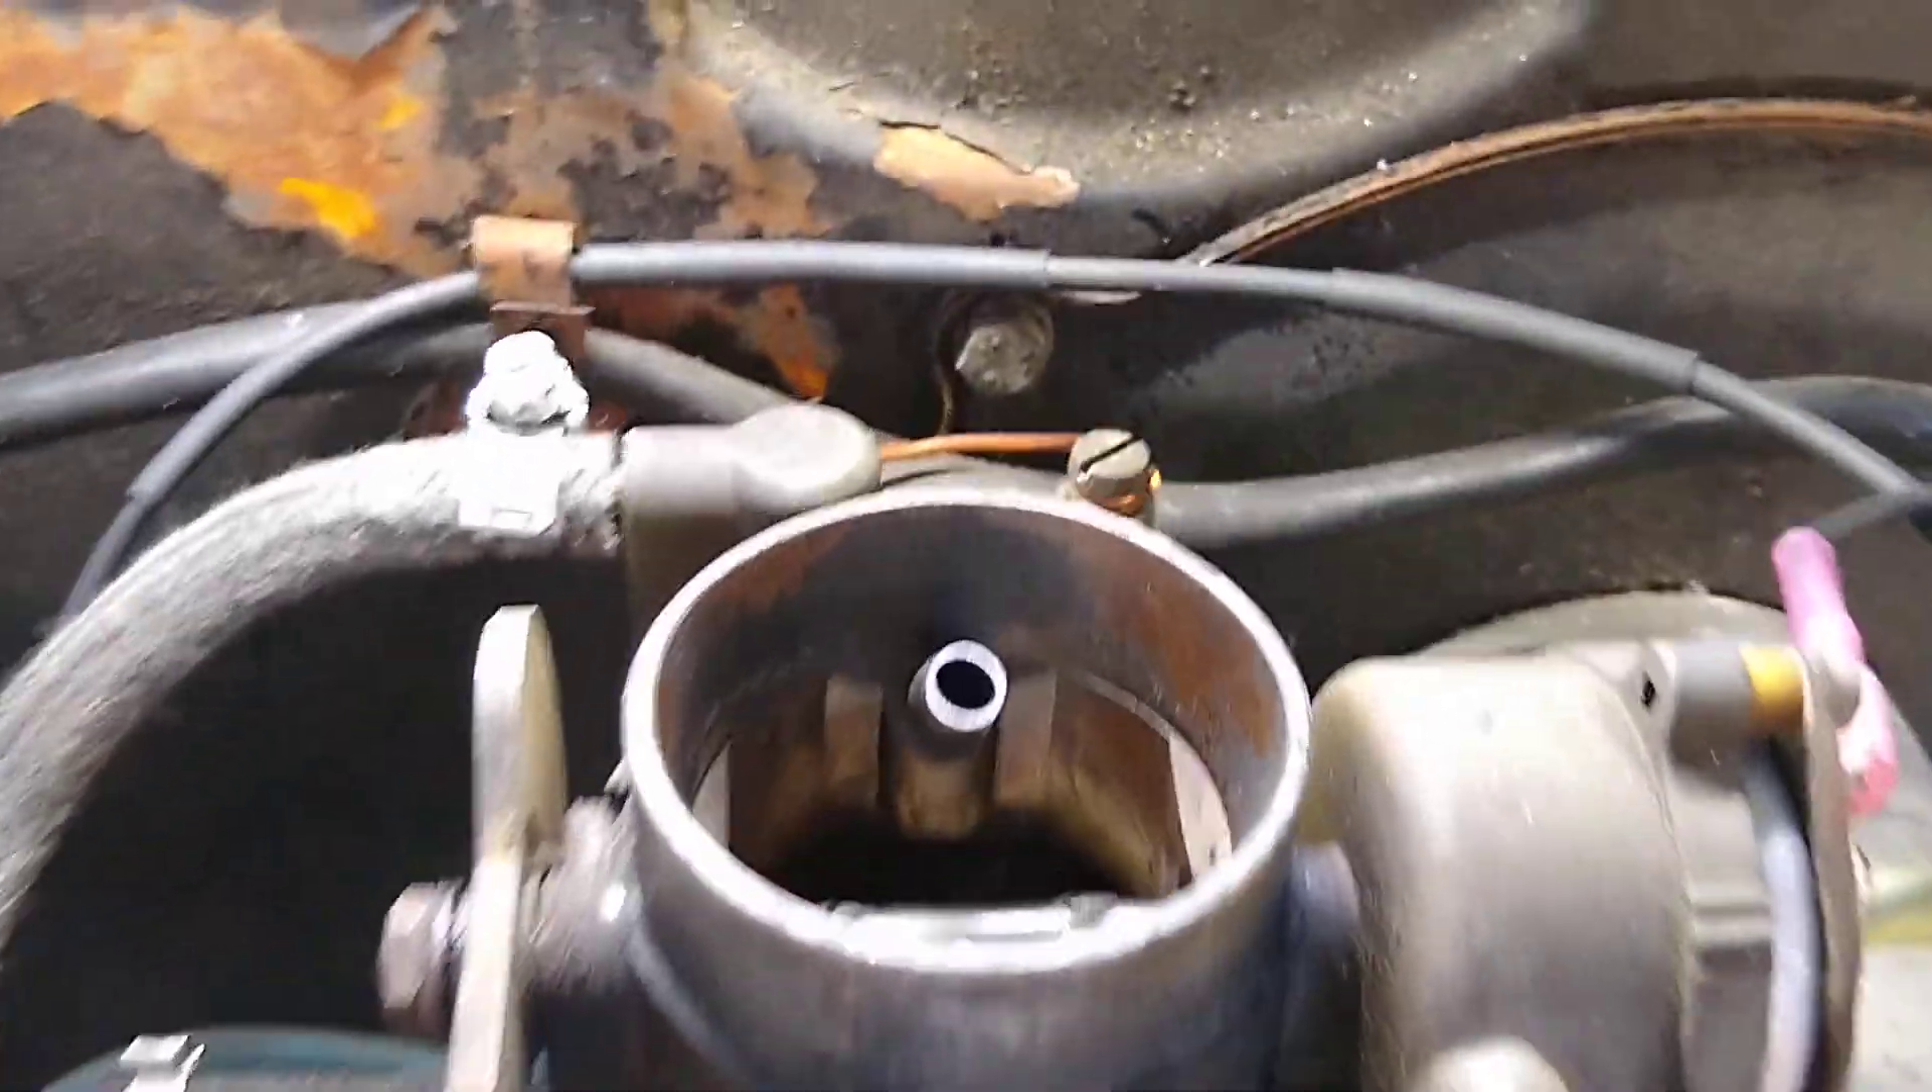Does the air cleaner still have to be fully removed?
No.